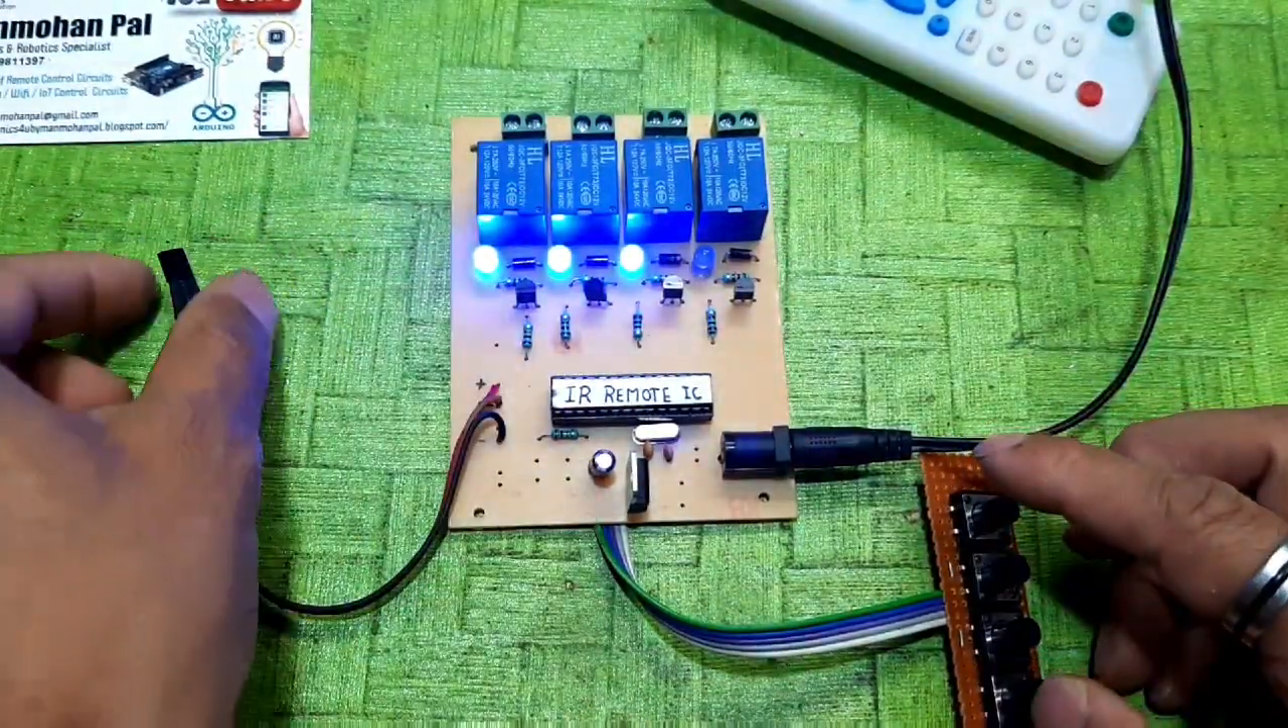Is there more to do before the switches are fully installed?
No.